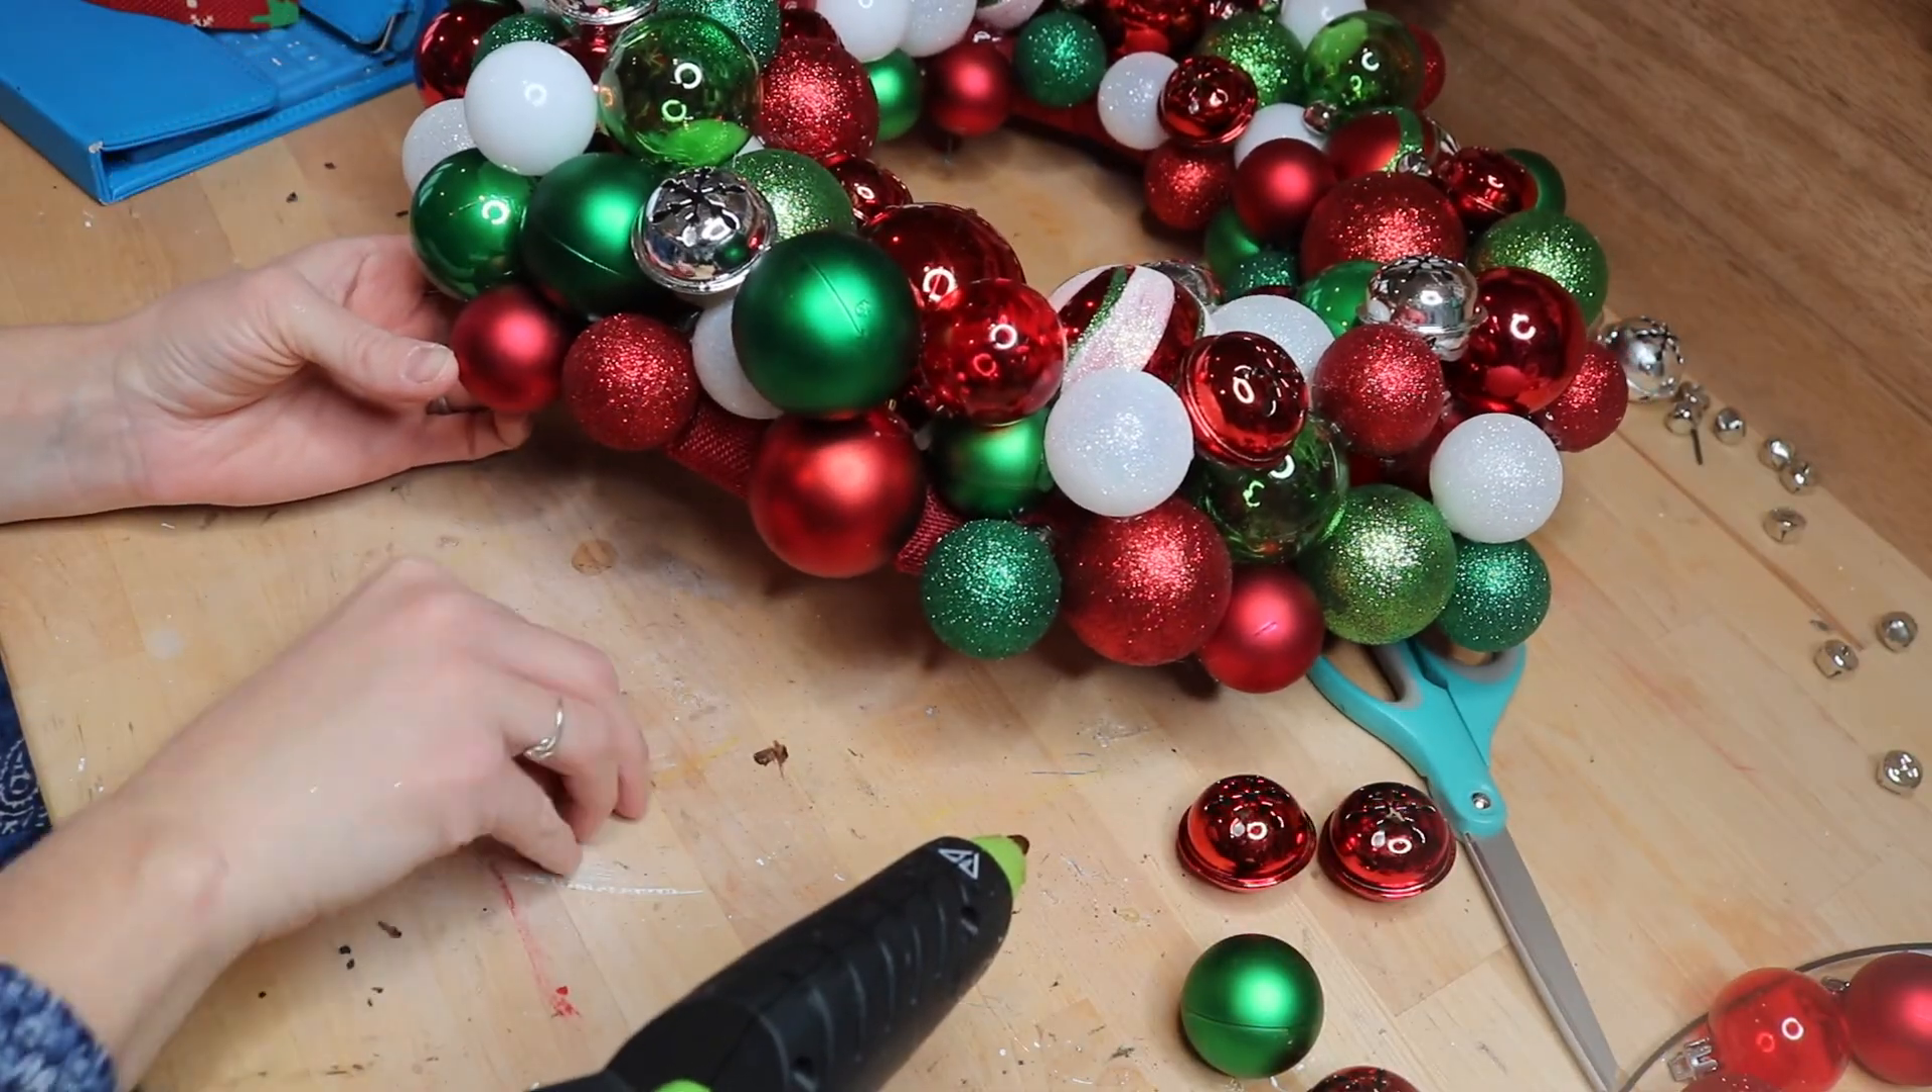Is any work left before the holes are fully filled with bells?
Yes.